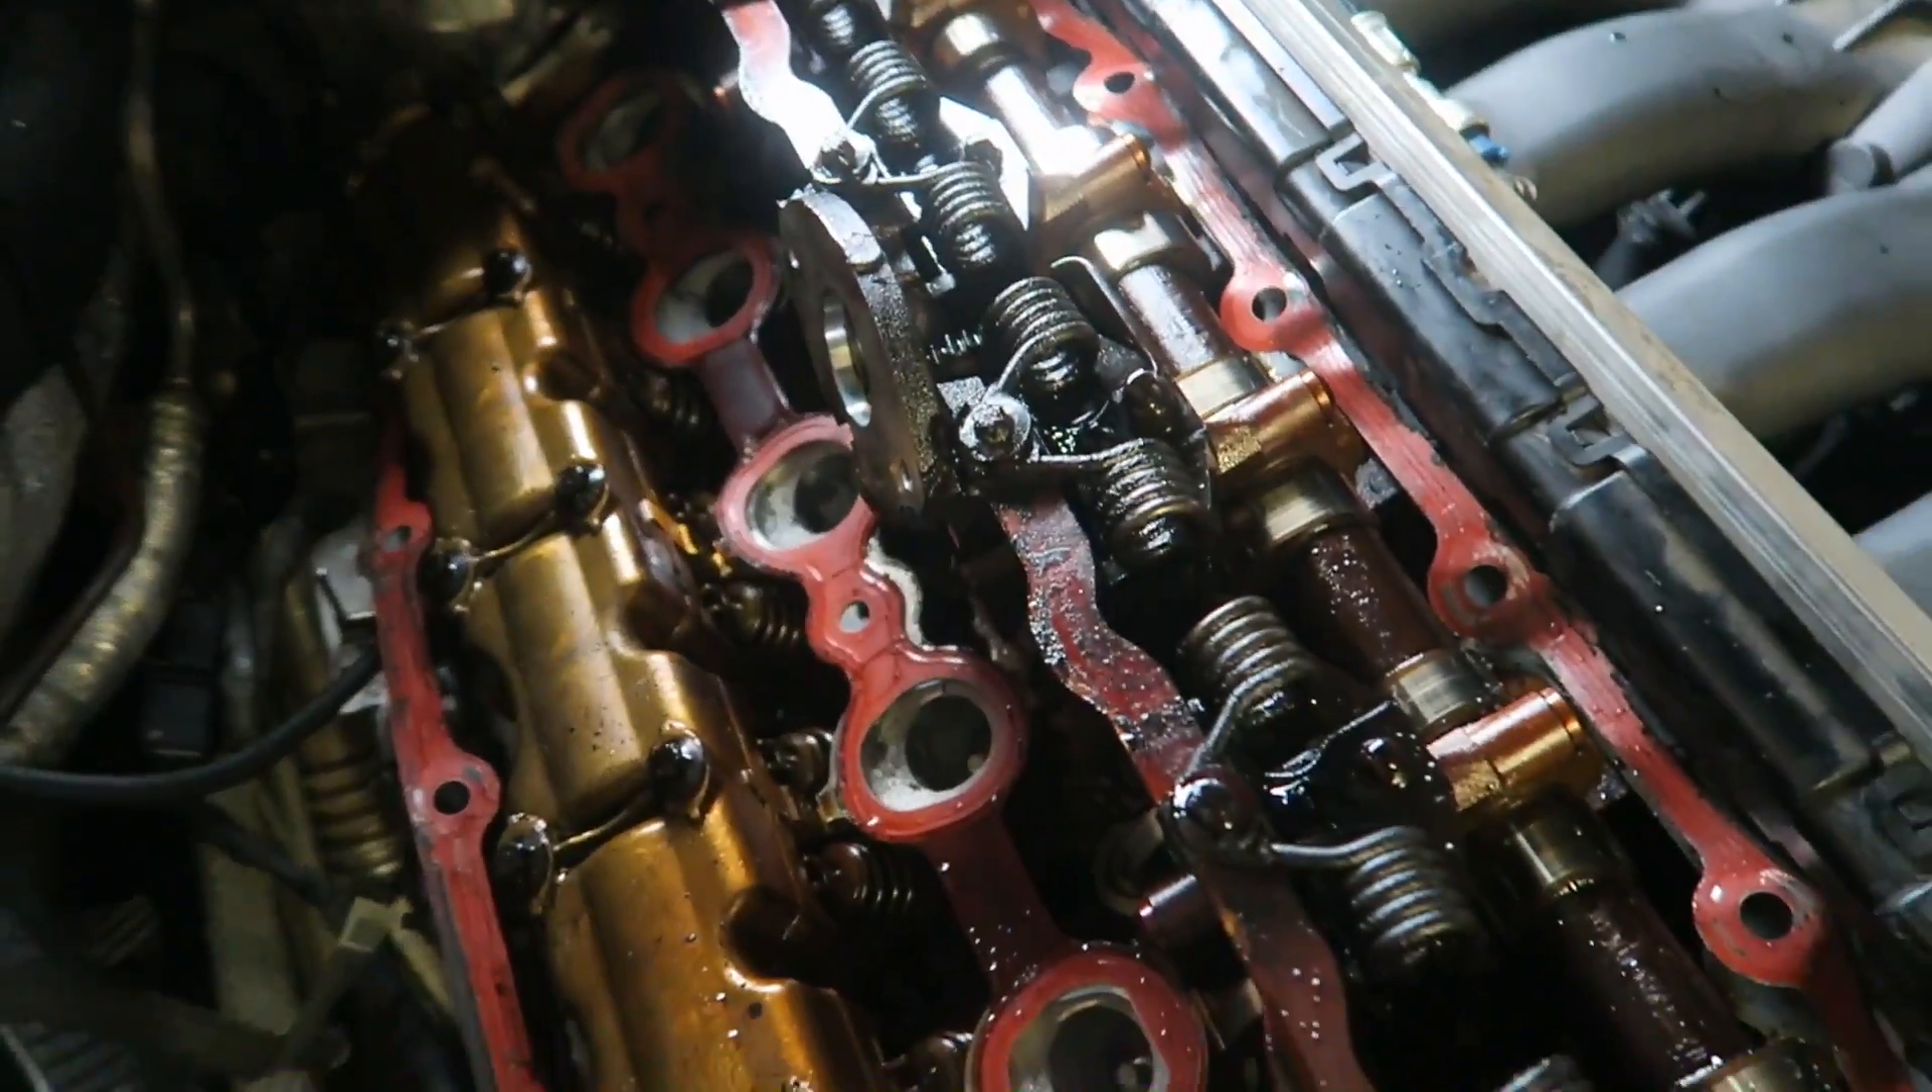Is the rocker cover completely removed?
Yes.